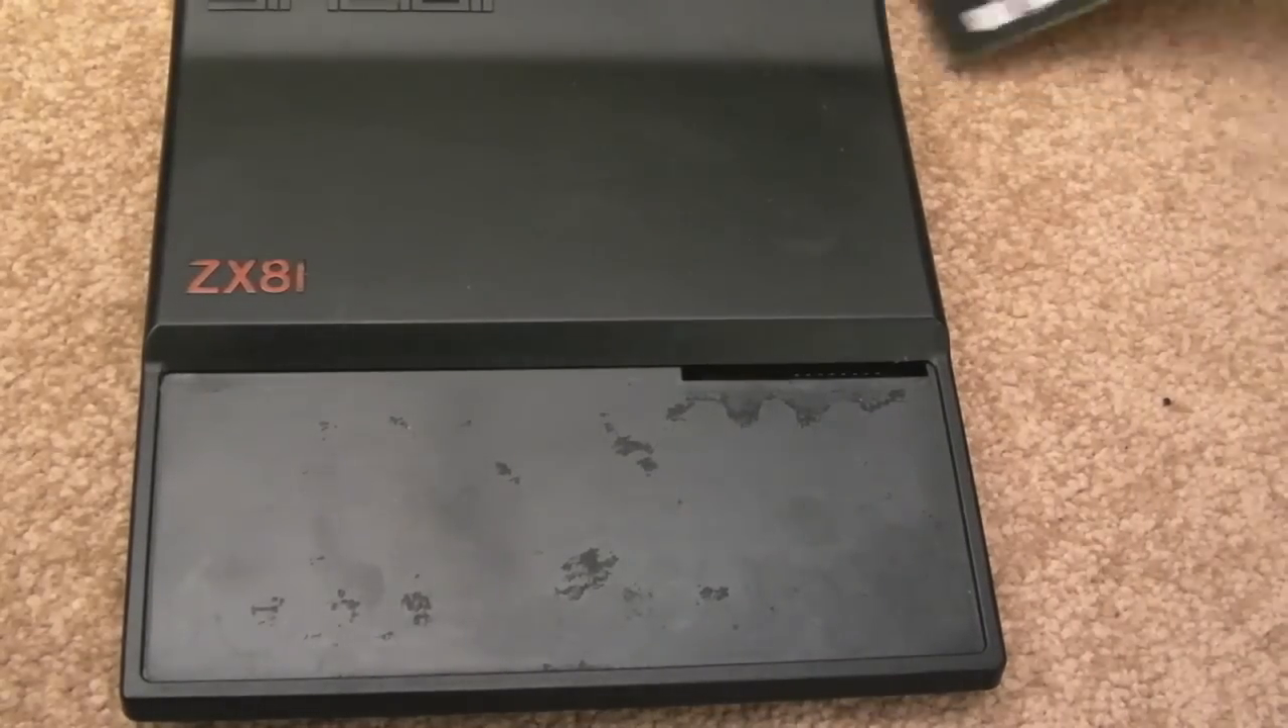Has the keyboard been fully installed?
No.